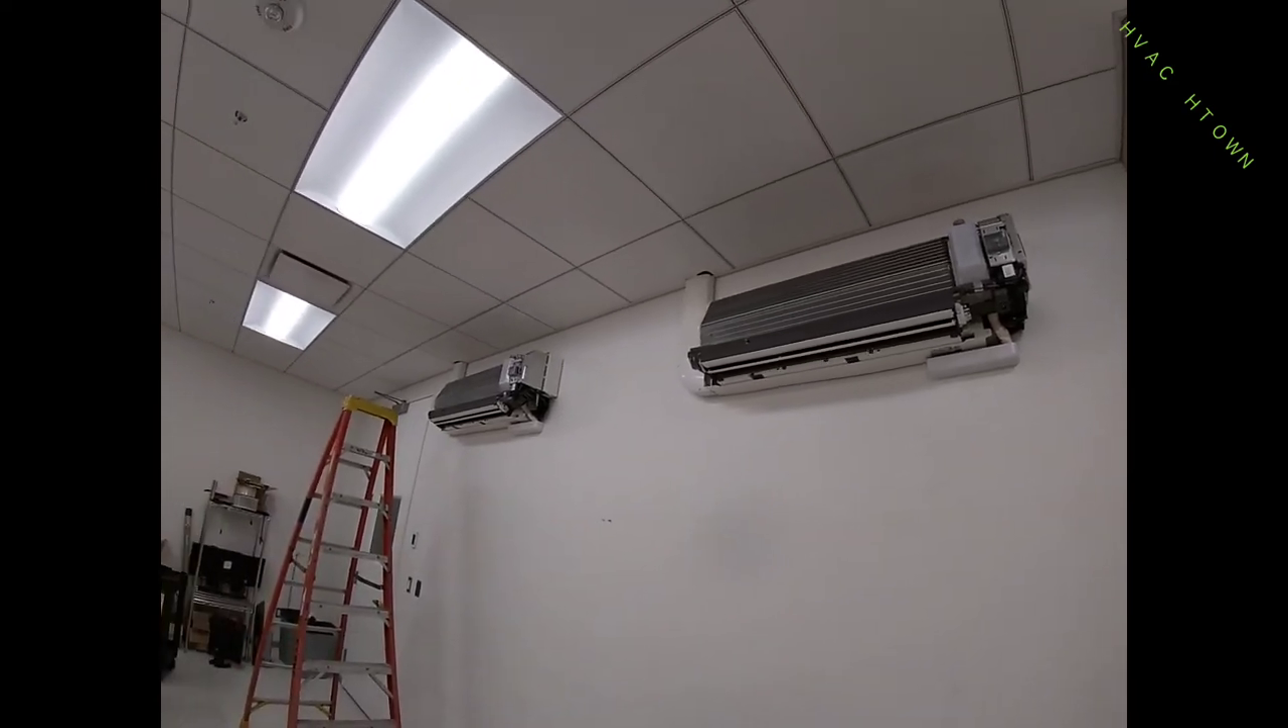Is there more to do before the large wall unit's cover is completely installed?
Yes.